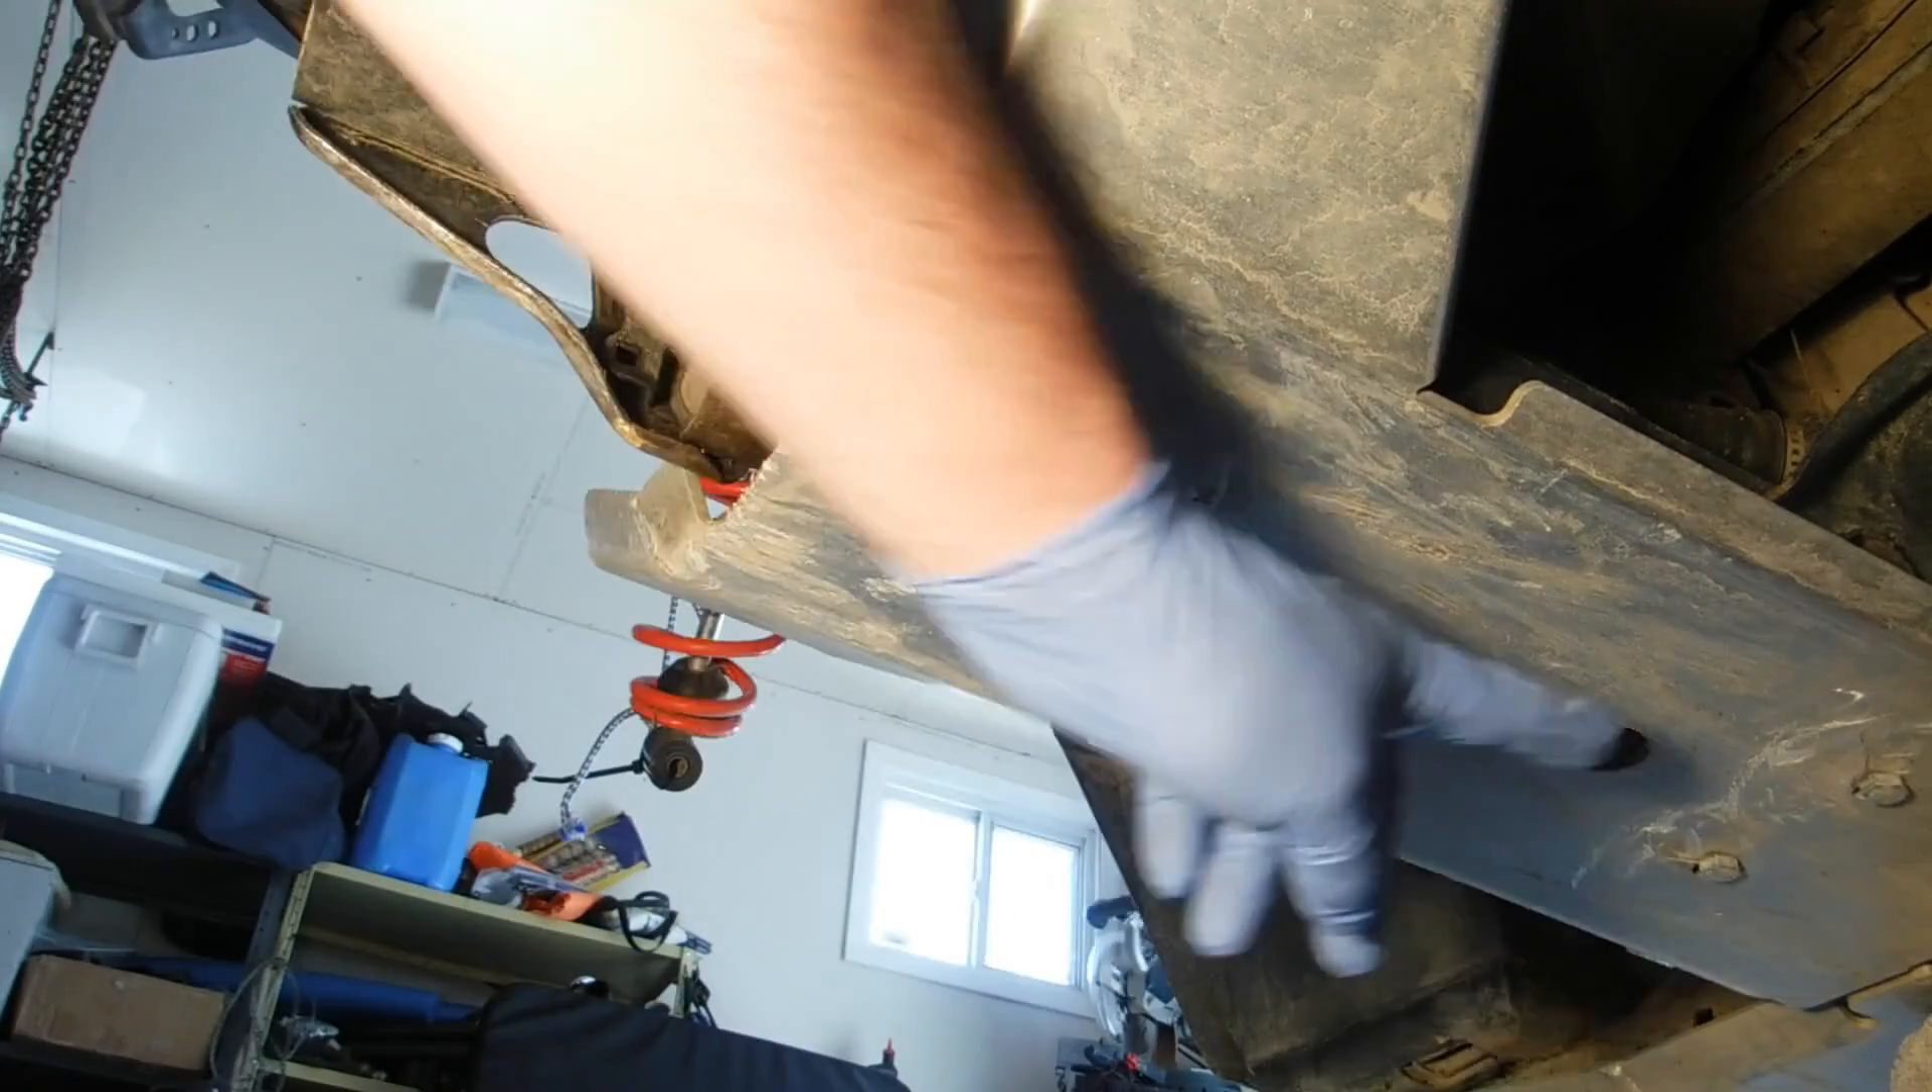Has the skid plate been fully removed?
No.